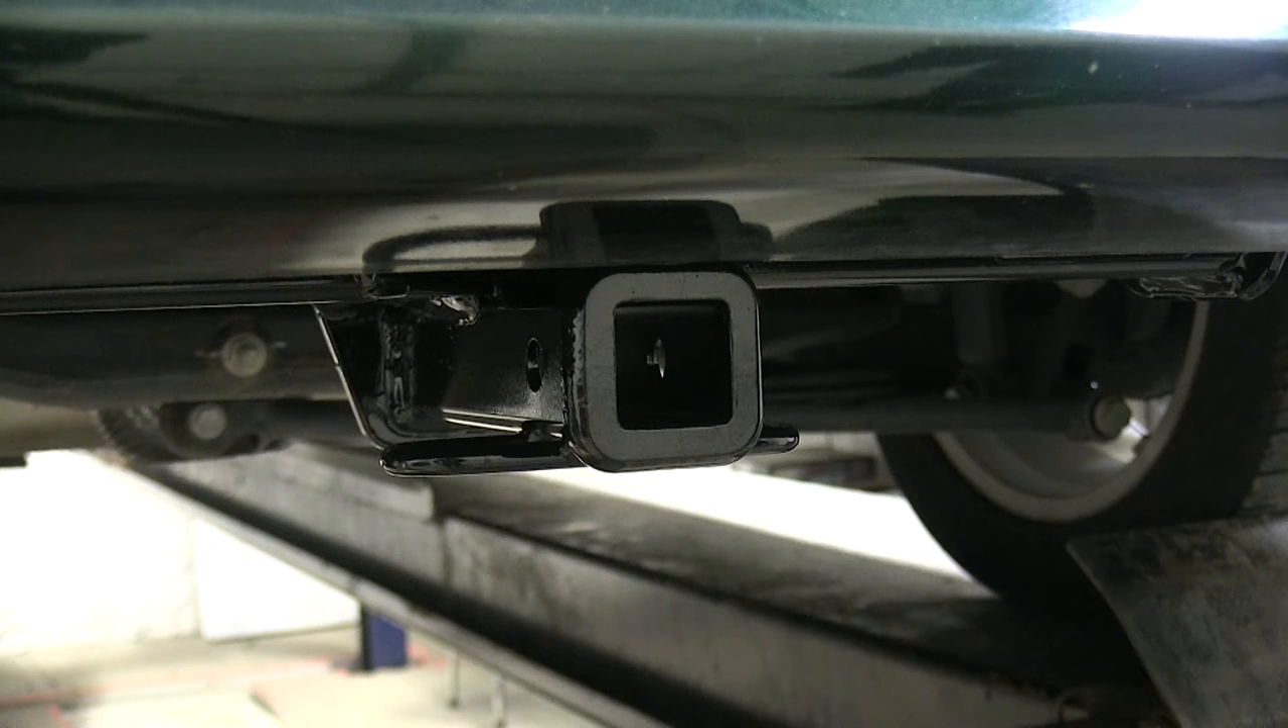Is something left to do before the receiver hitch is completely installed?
No.